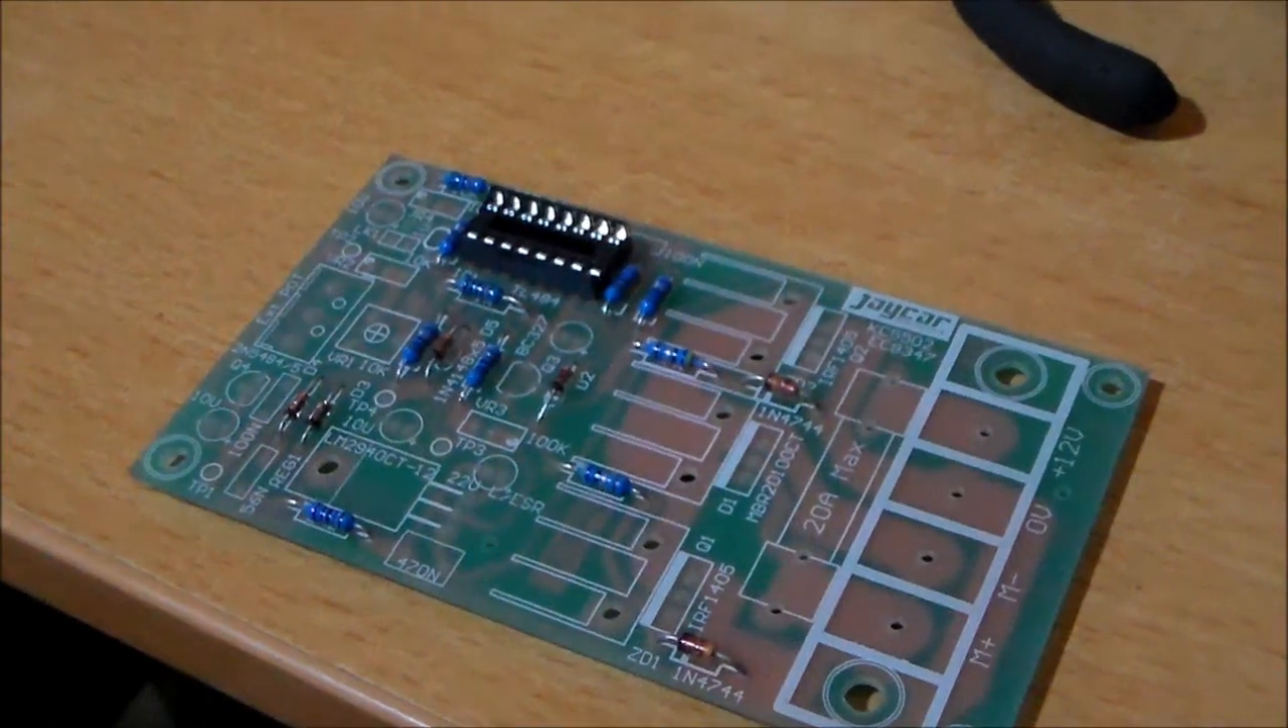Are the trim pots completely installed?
No.